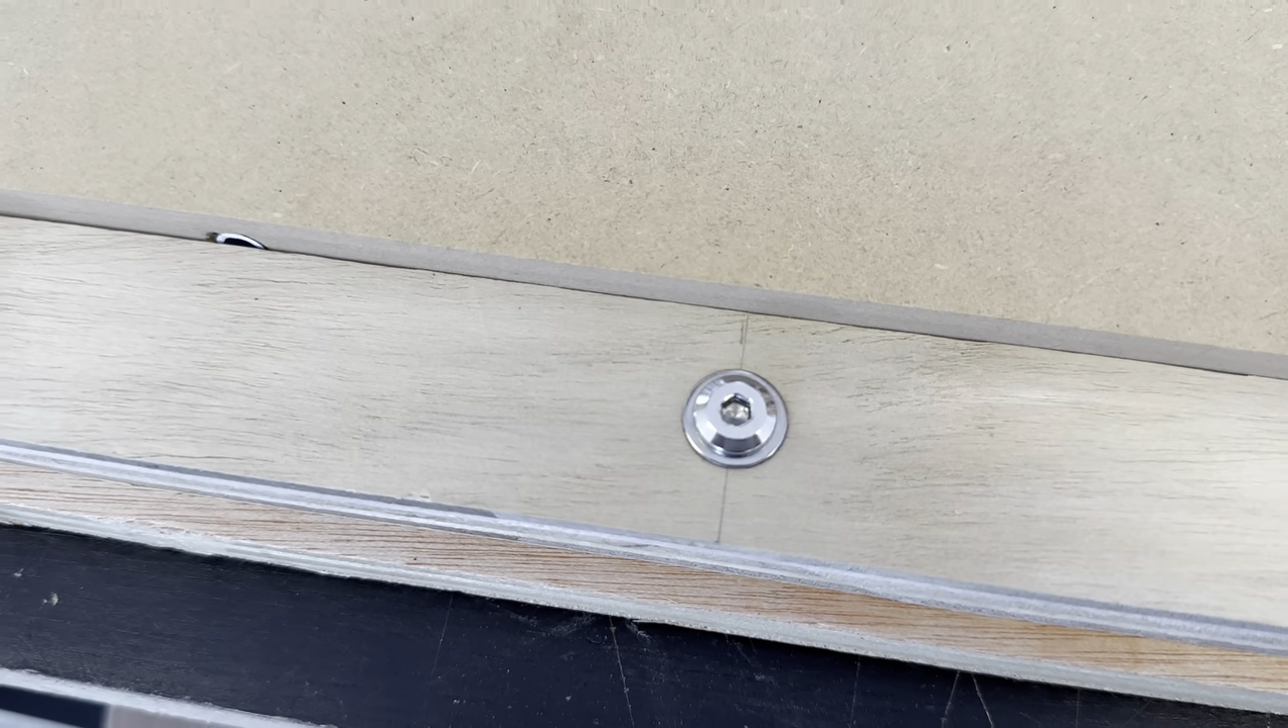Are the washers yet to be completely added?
No.